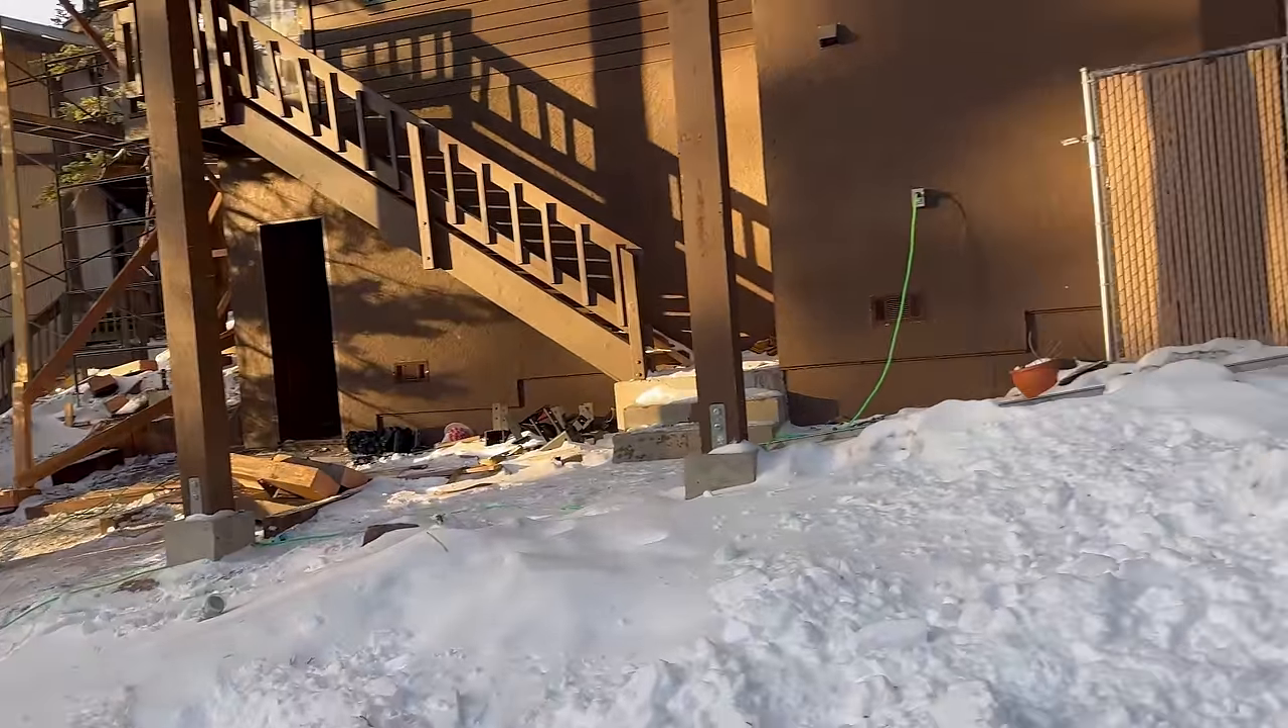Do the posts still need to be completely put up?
No.